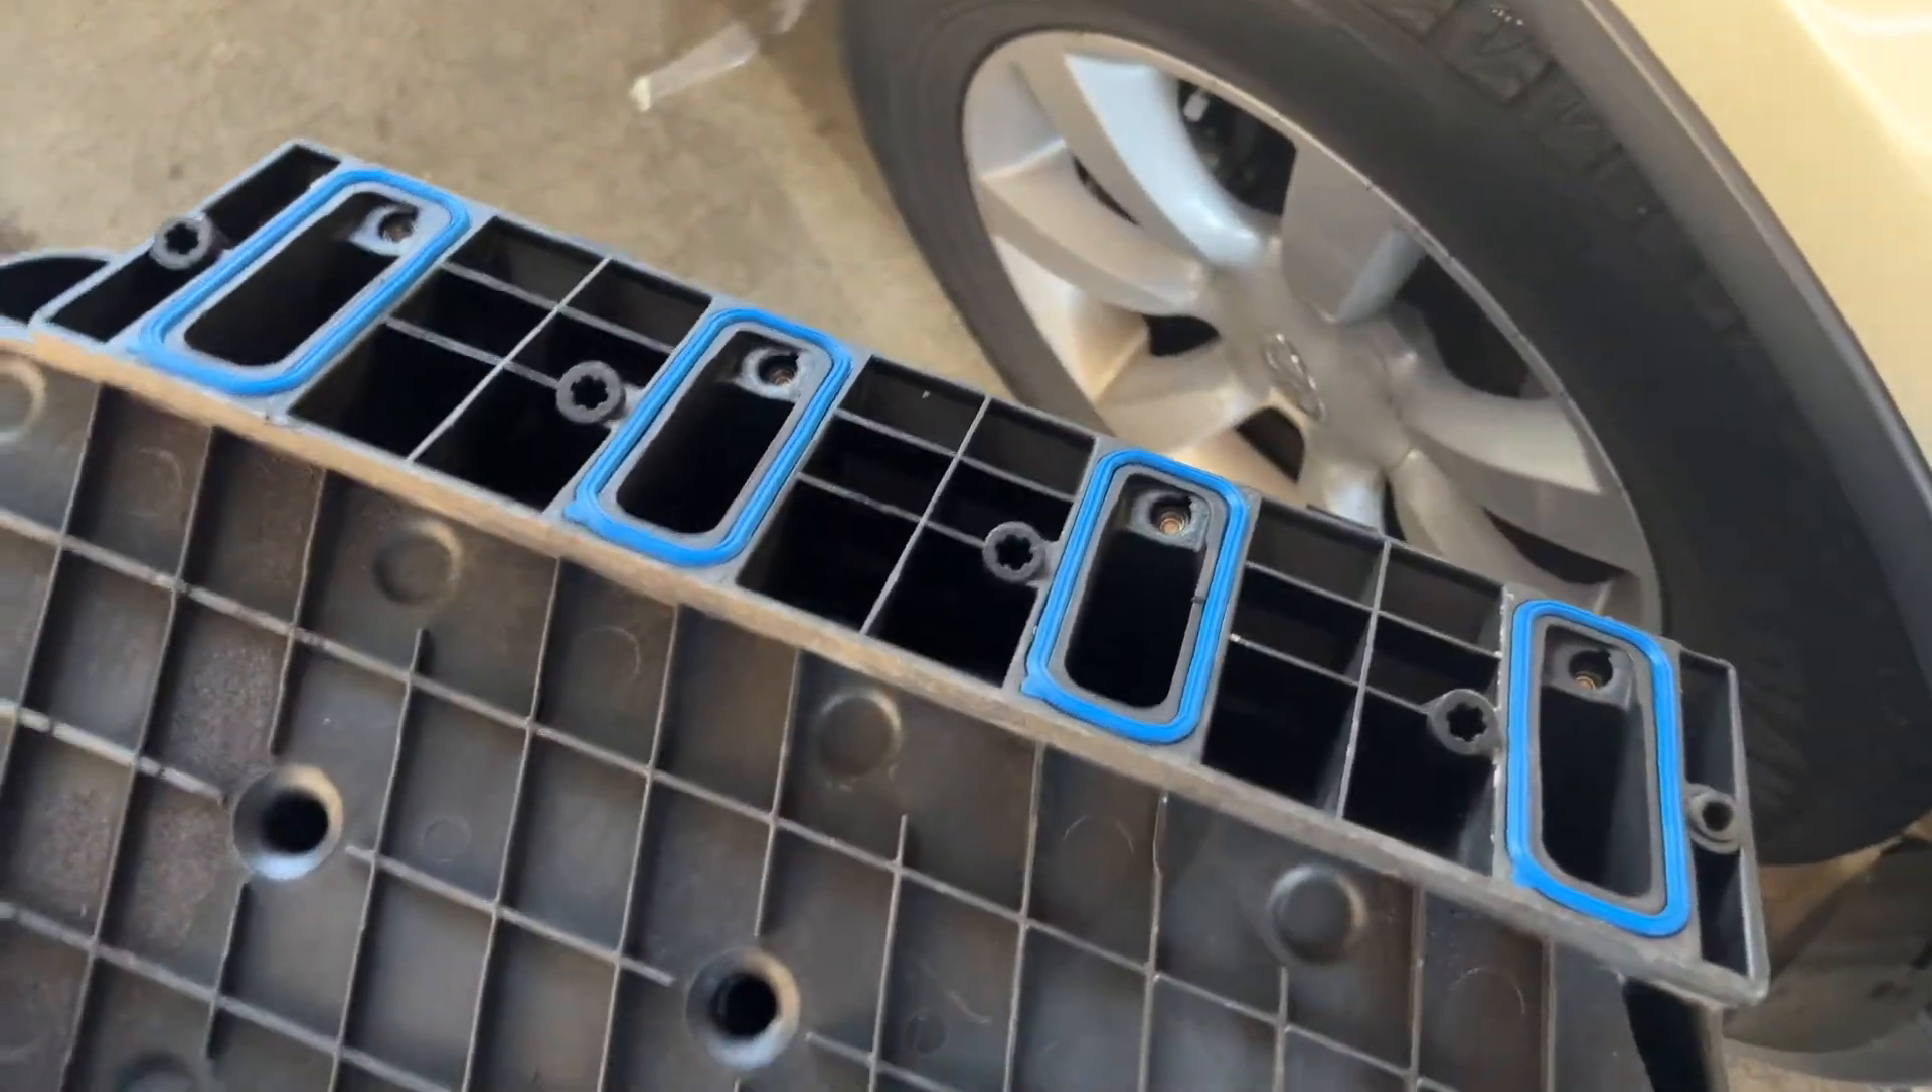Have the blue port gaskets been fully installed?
Yes.